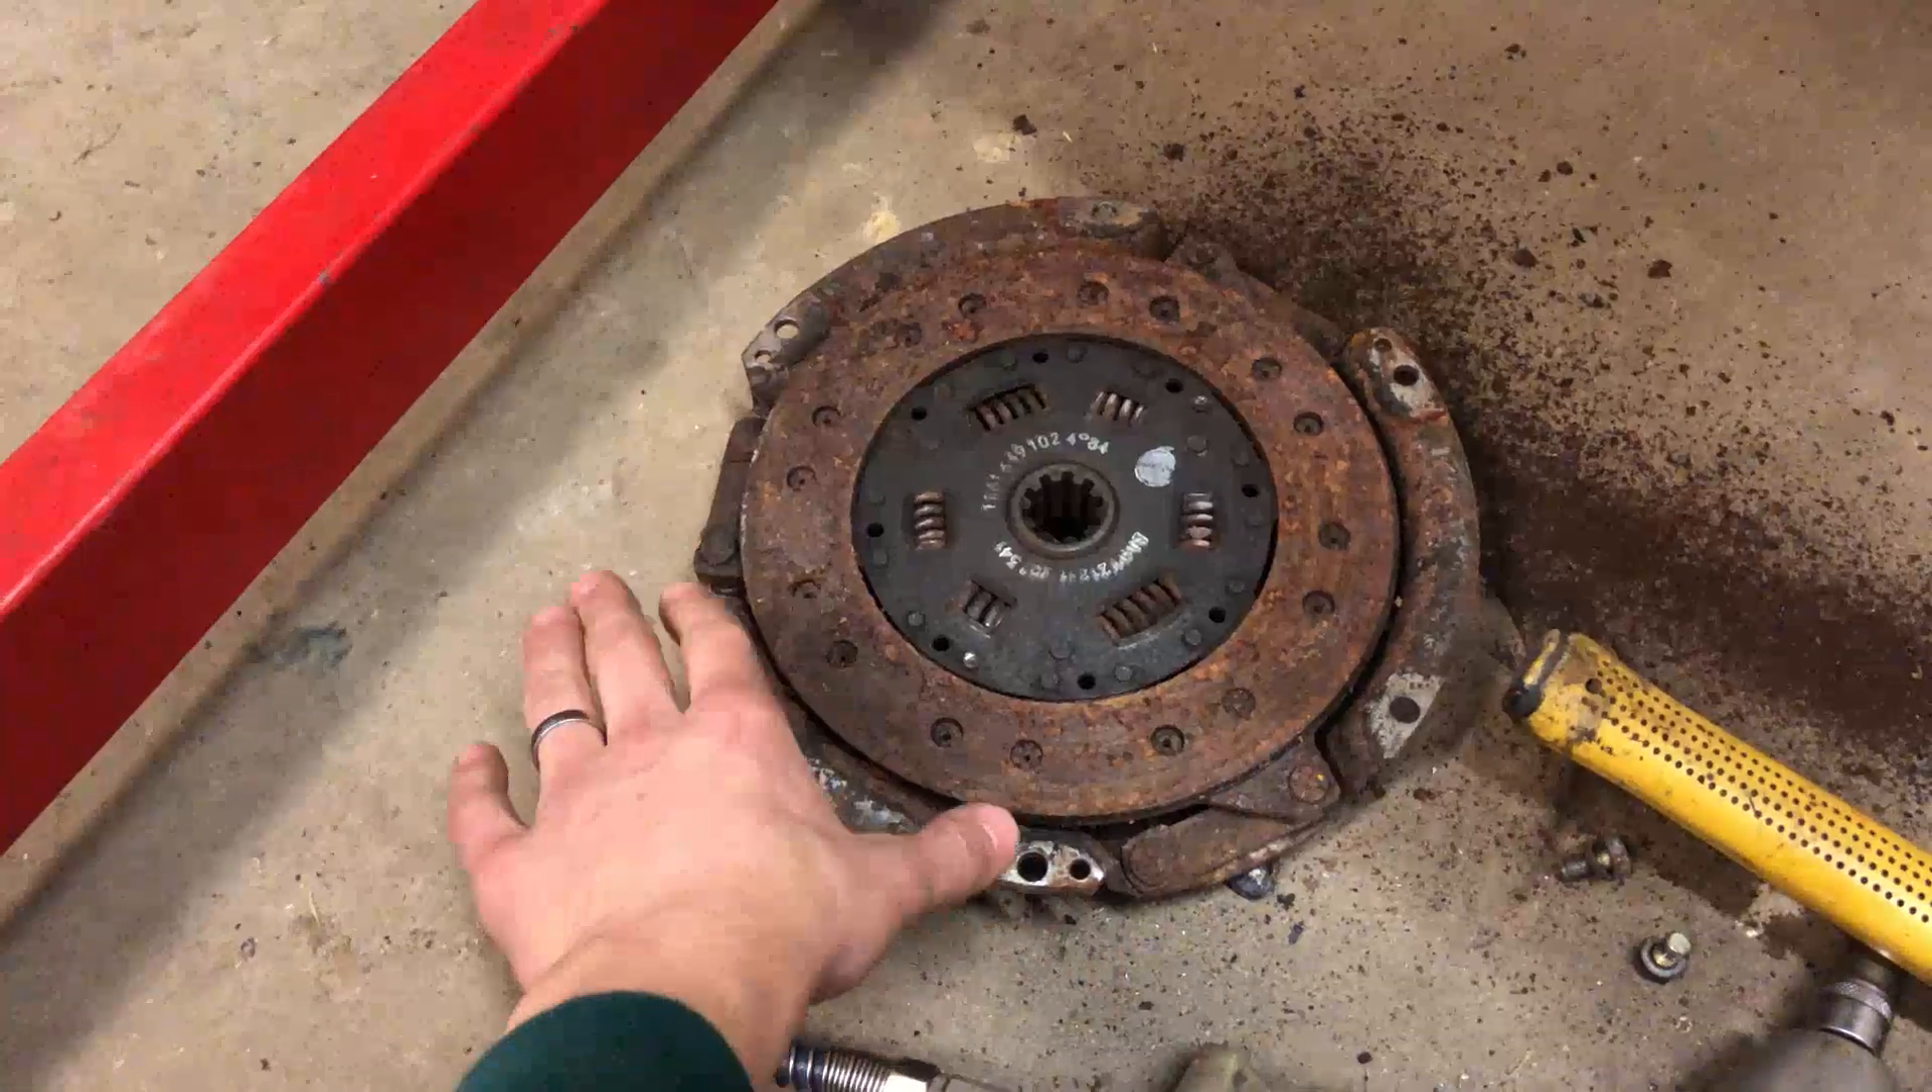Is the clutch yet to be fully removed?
No.